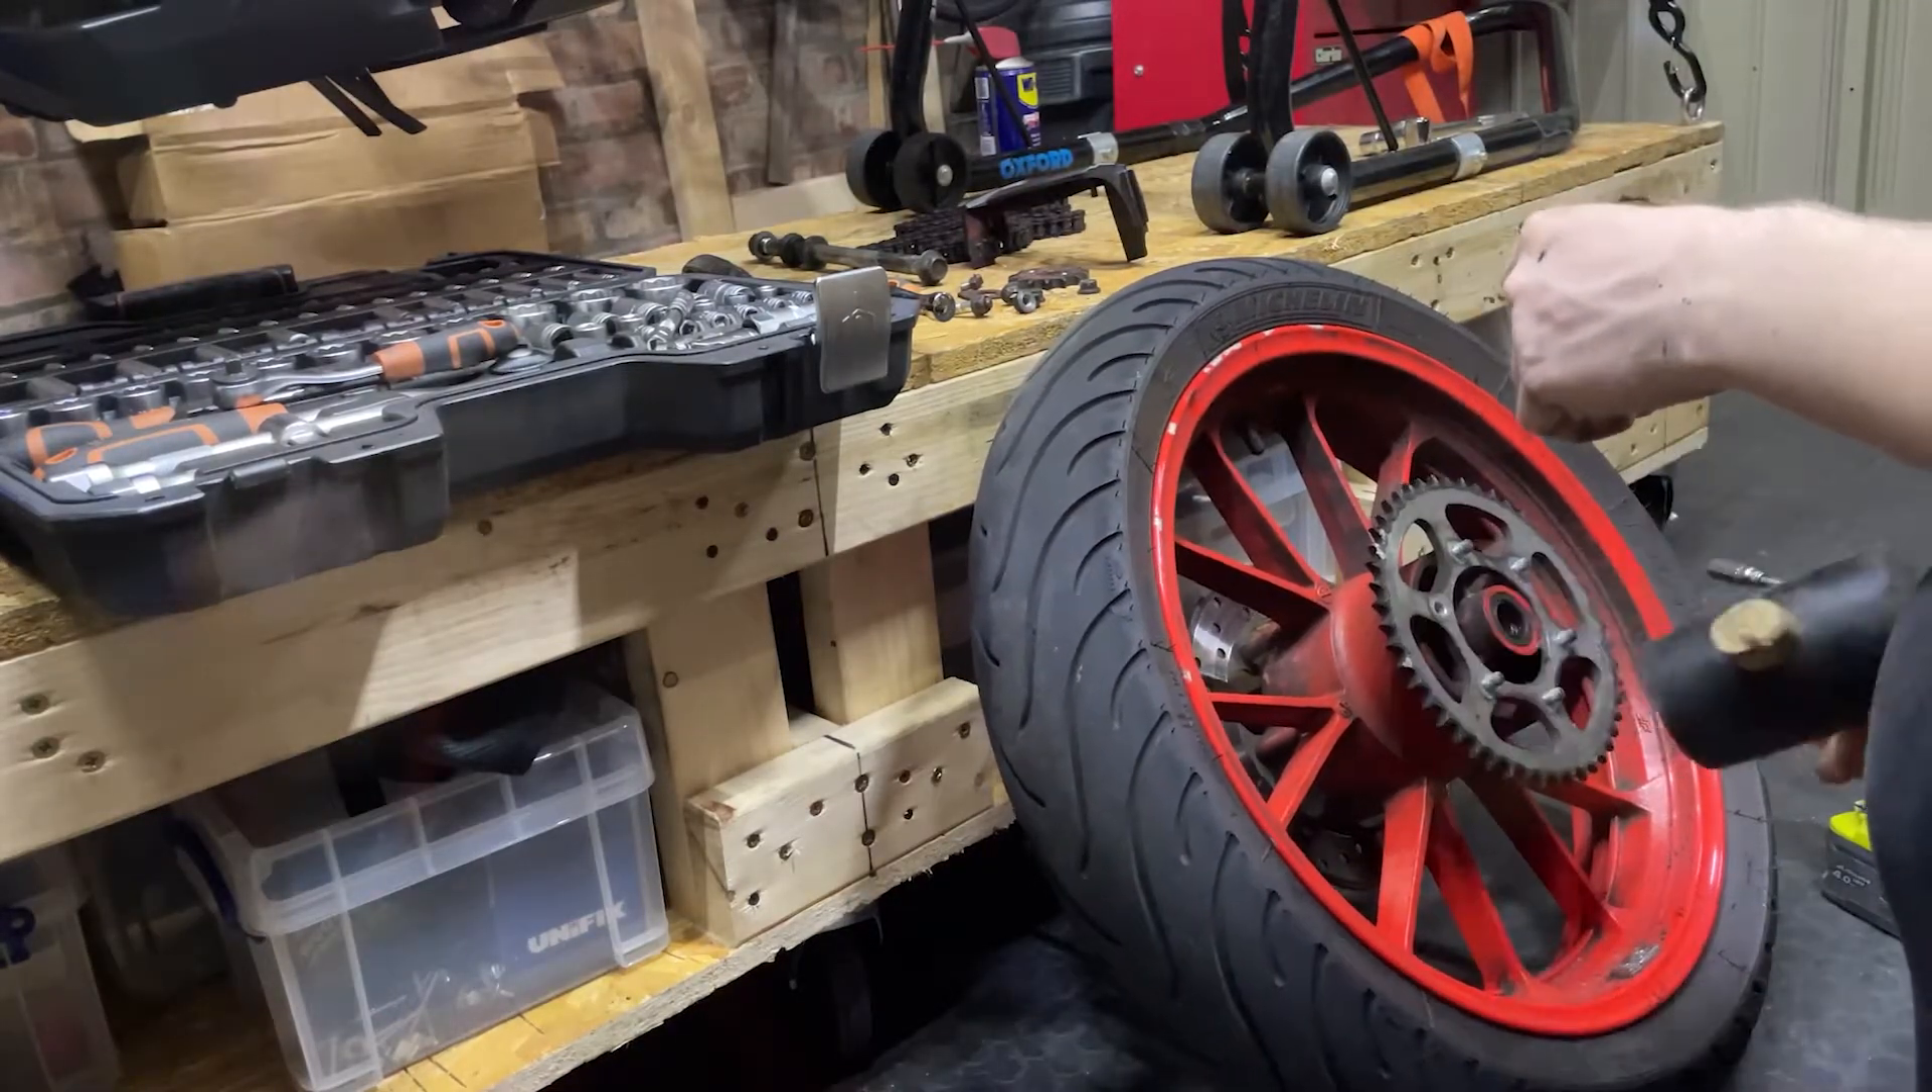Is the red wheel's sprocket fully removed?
No.